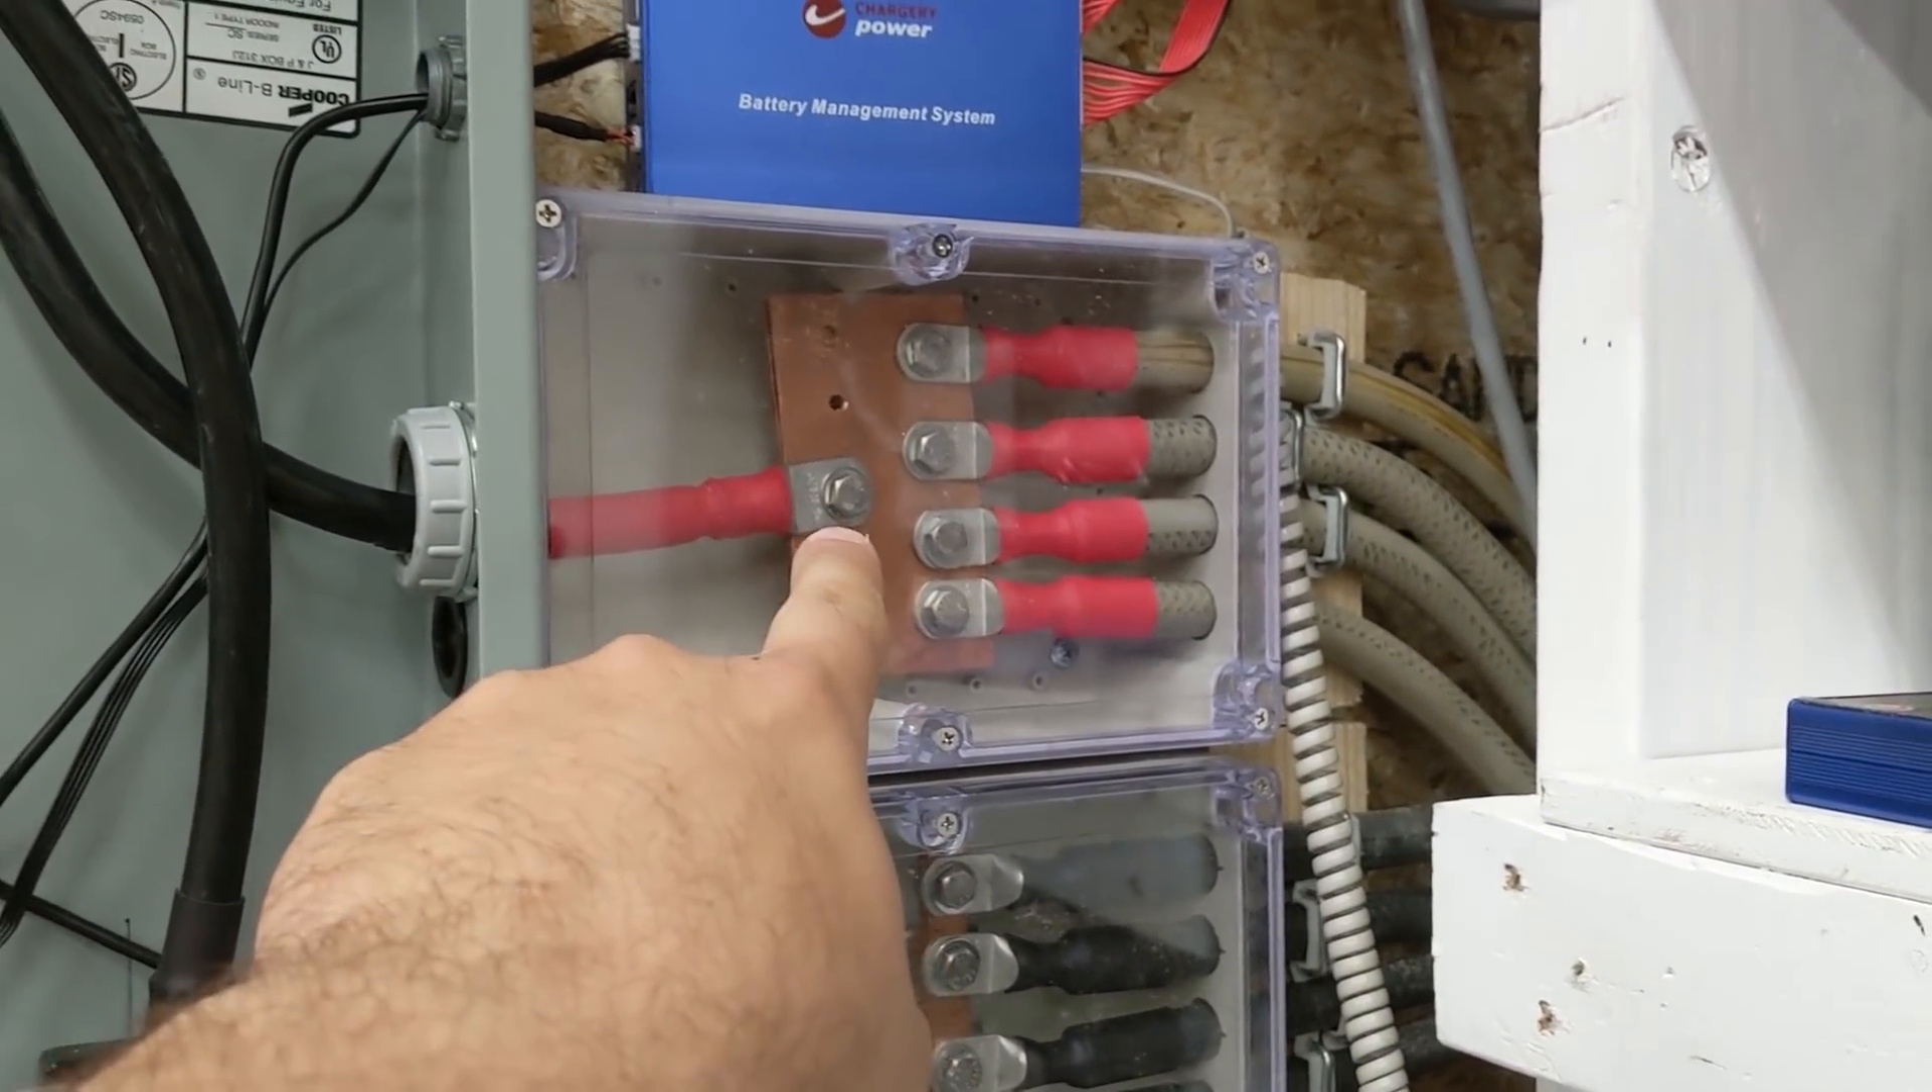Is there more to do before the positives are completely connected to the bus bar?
No.